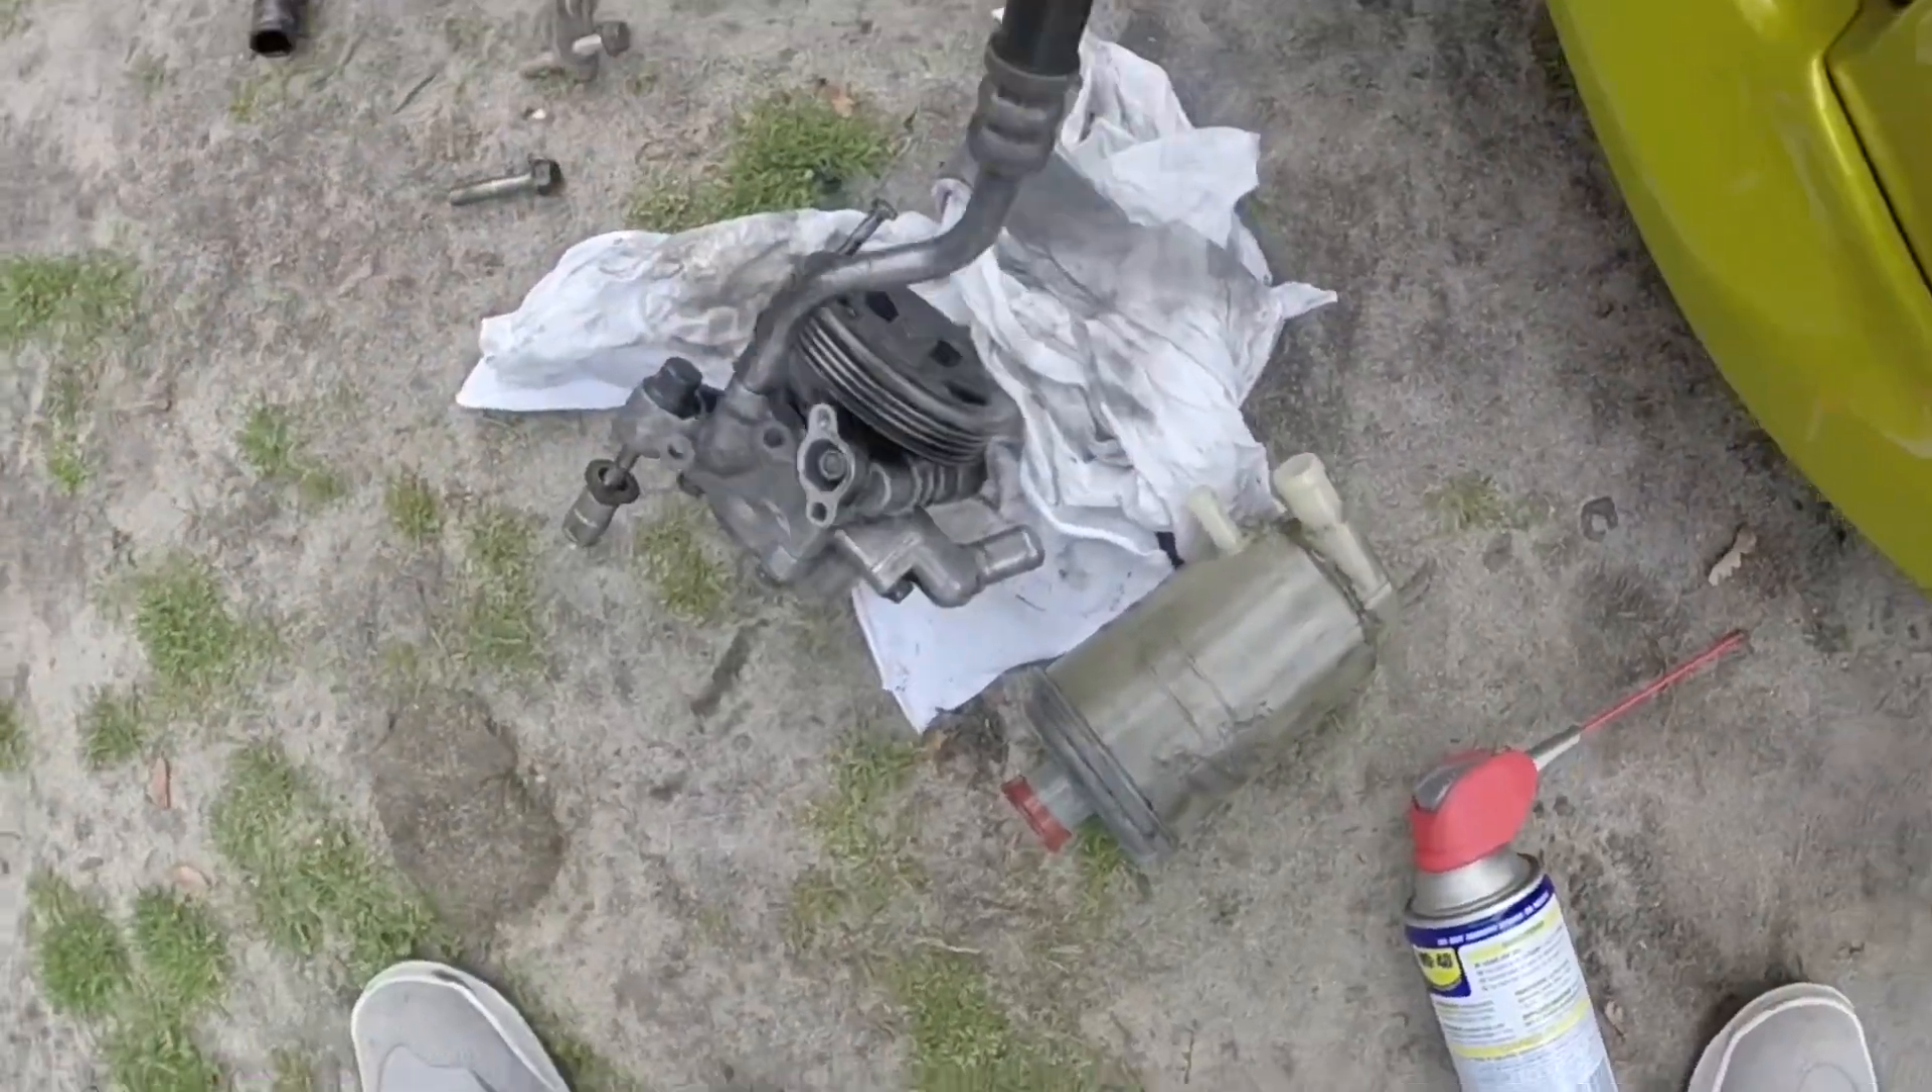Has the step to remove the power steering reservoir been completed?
Yes.